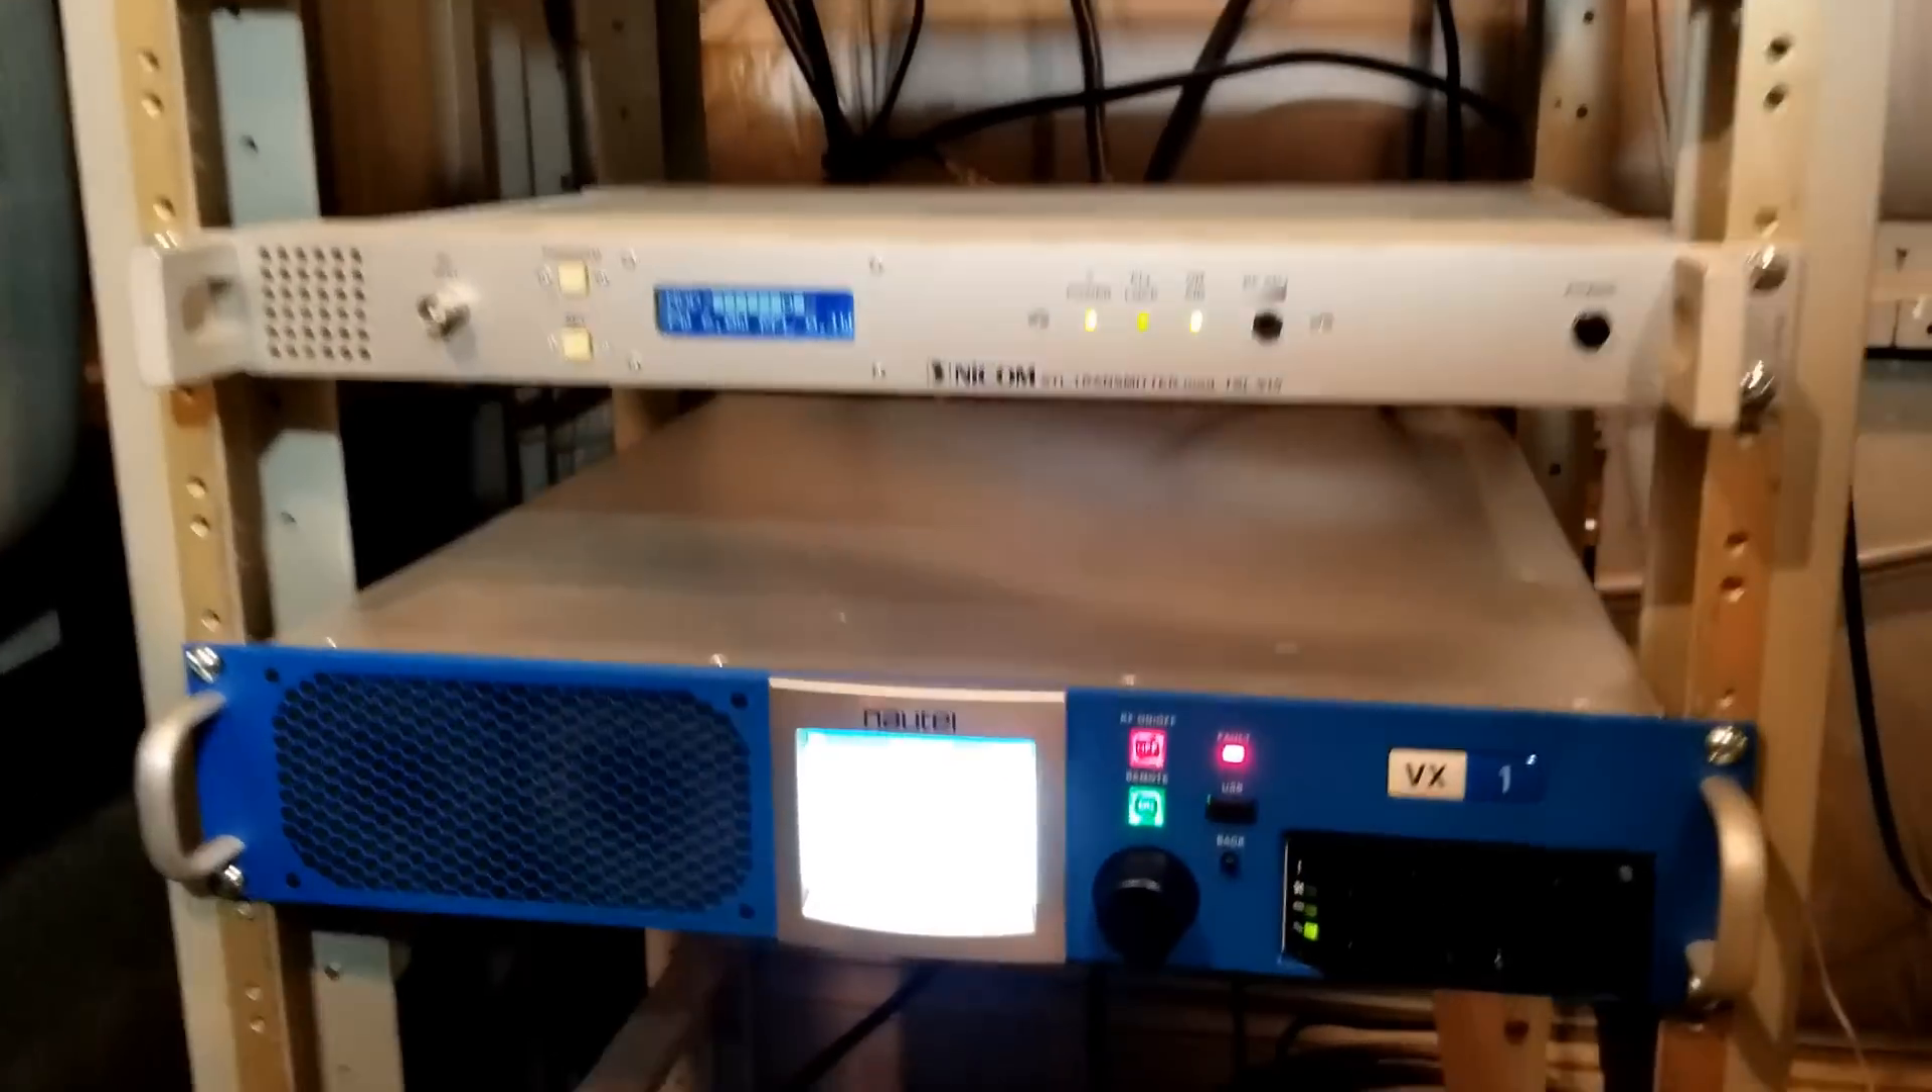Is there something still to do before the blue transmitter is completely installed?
No.